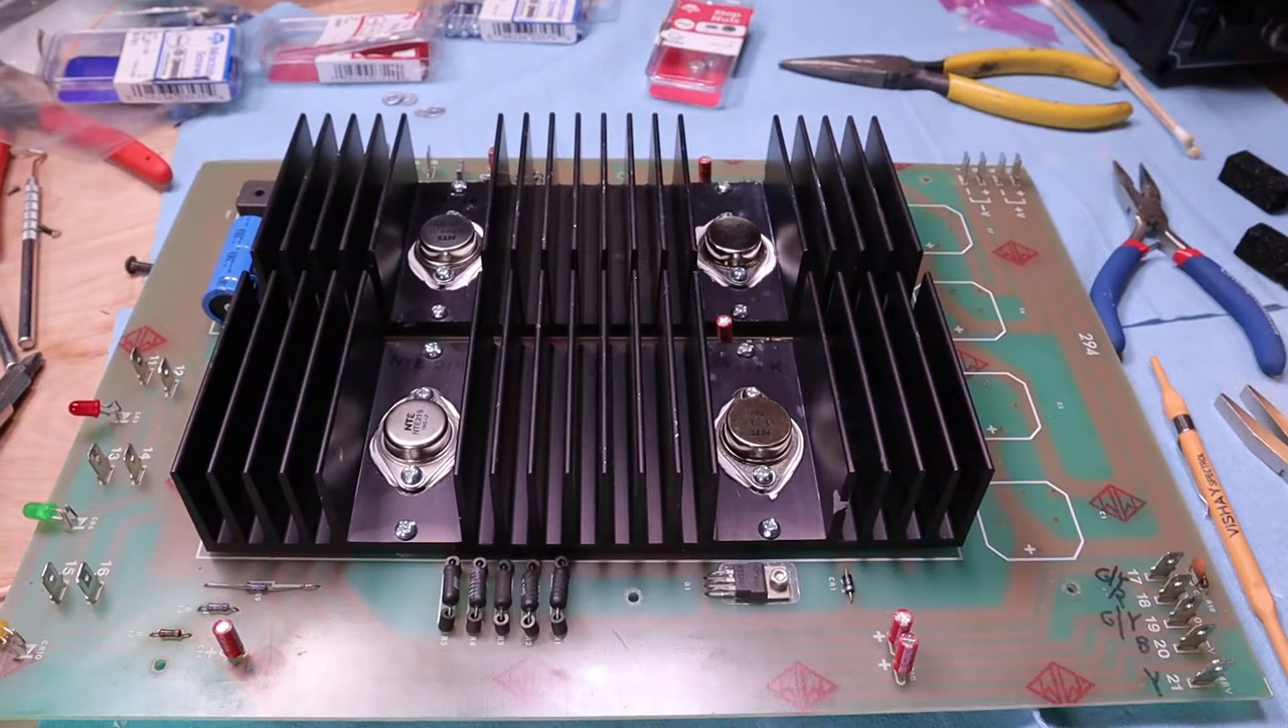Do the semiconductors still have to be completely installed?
No.